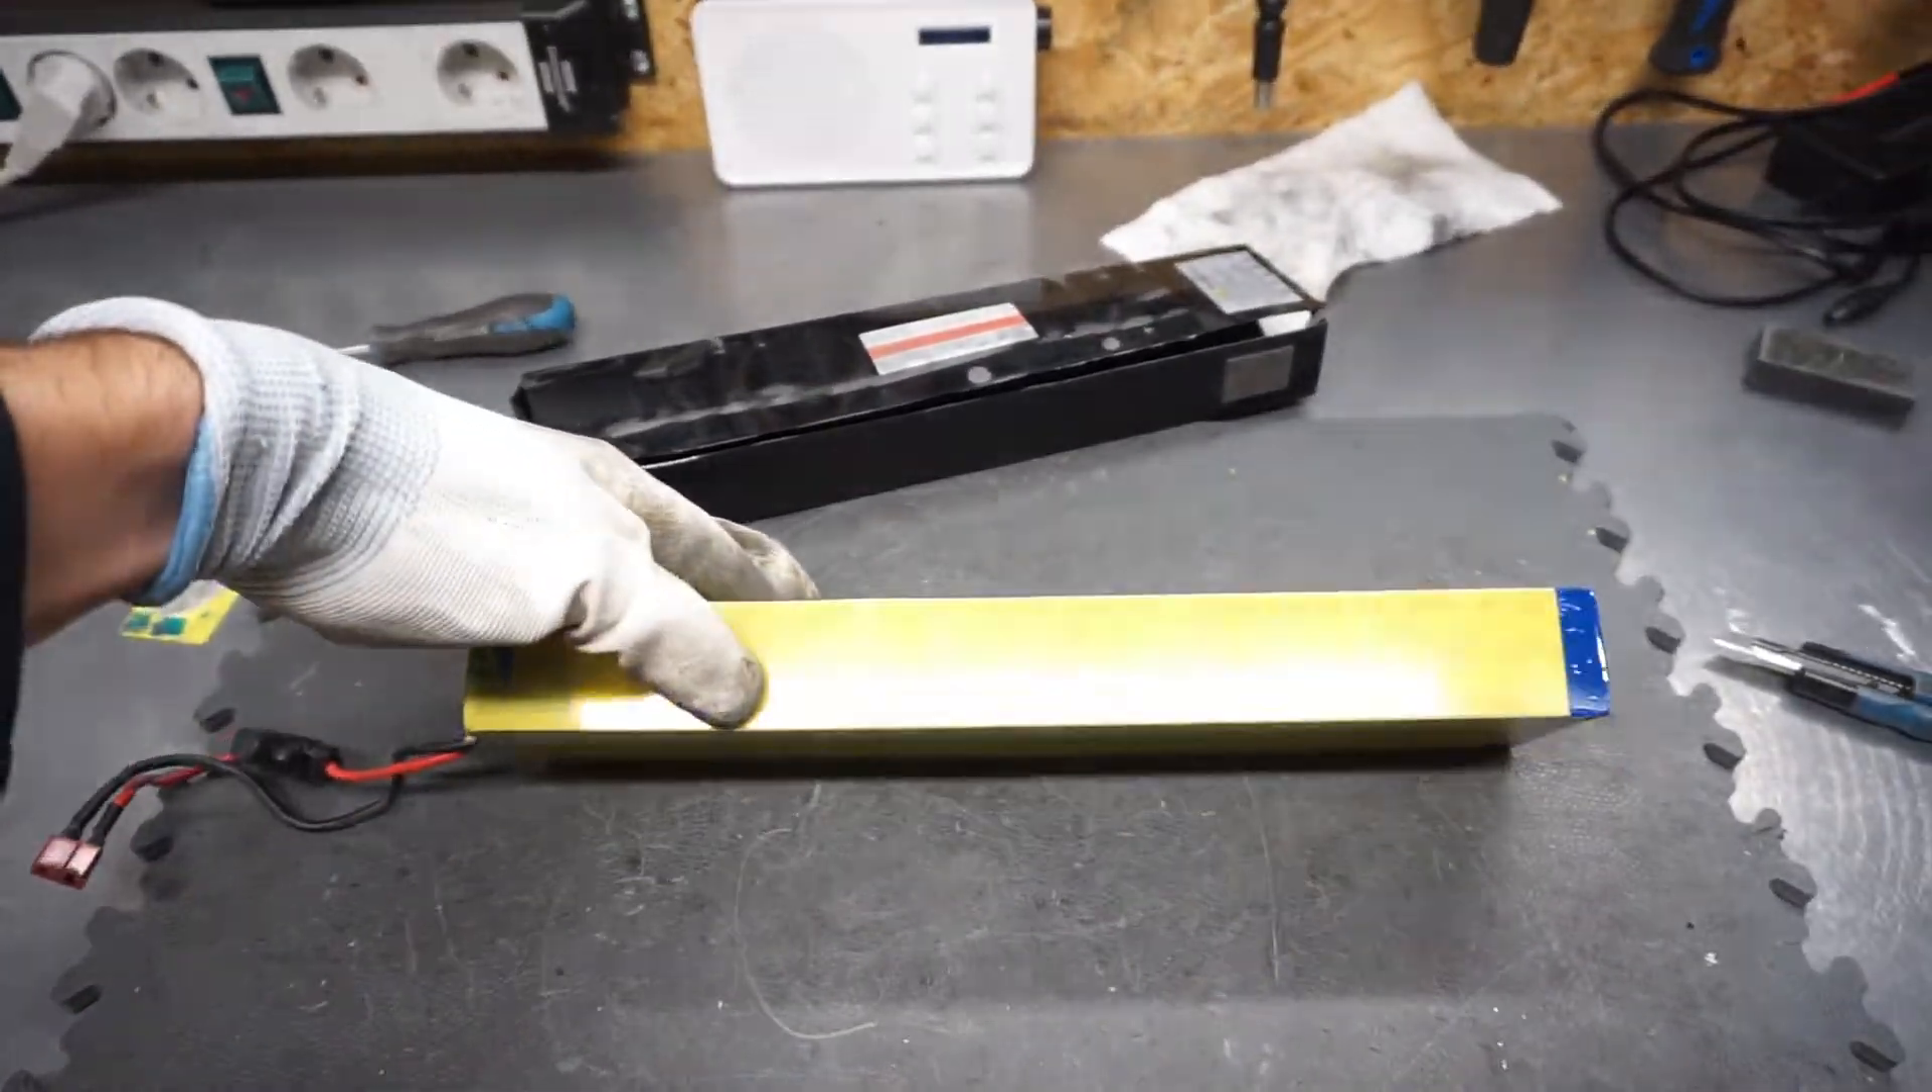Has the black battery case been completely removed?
Yes.